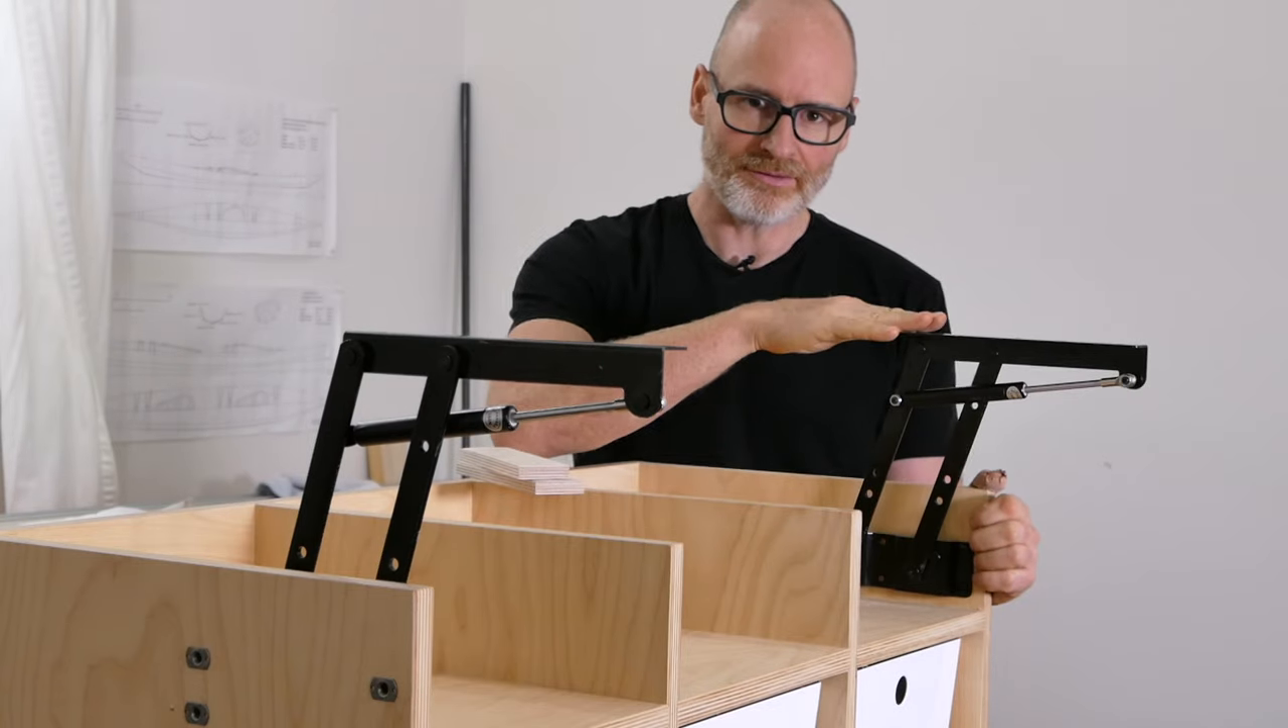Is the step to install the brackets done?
Yes.